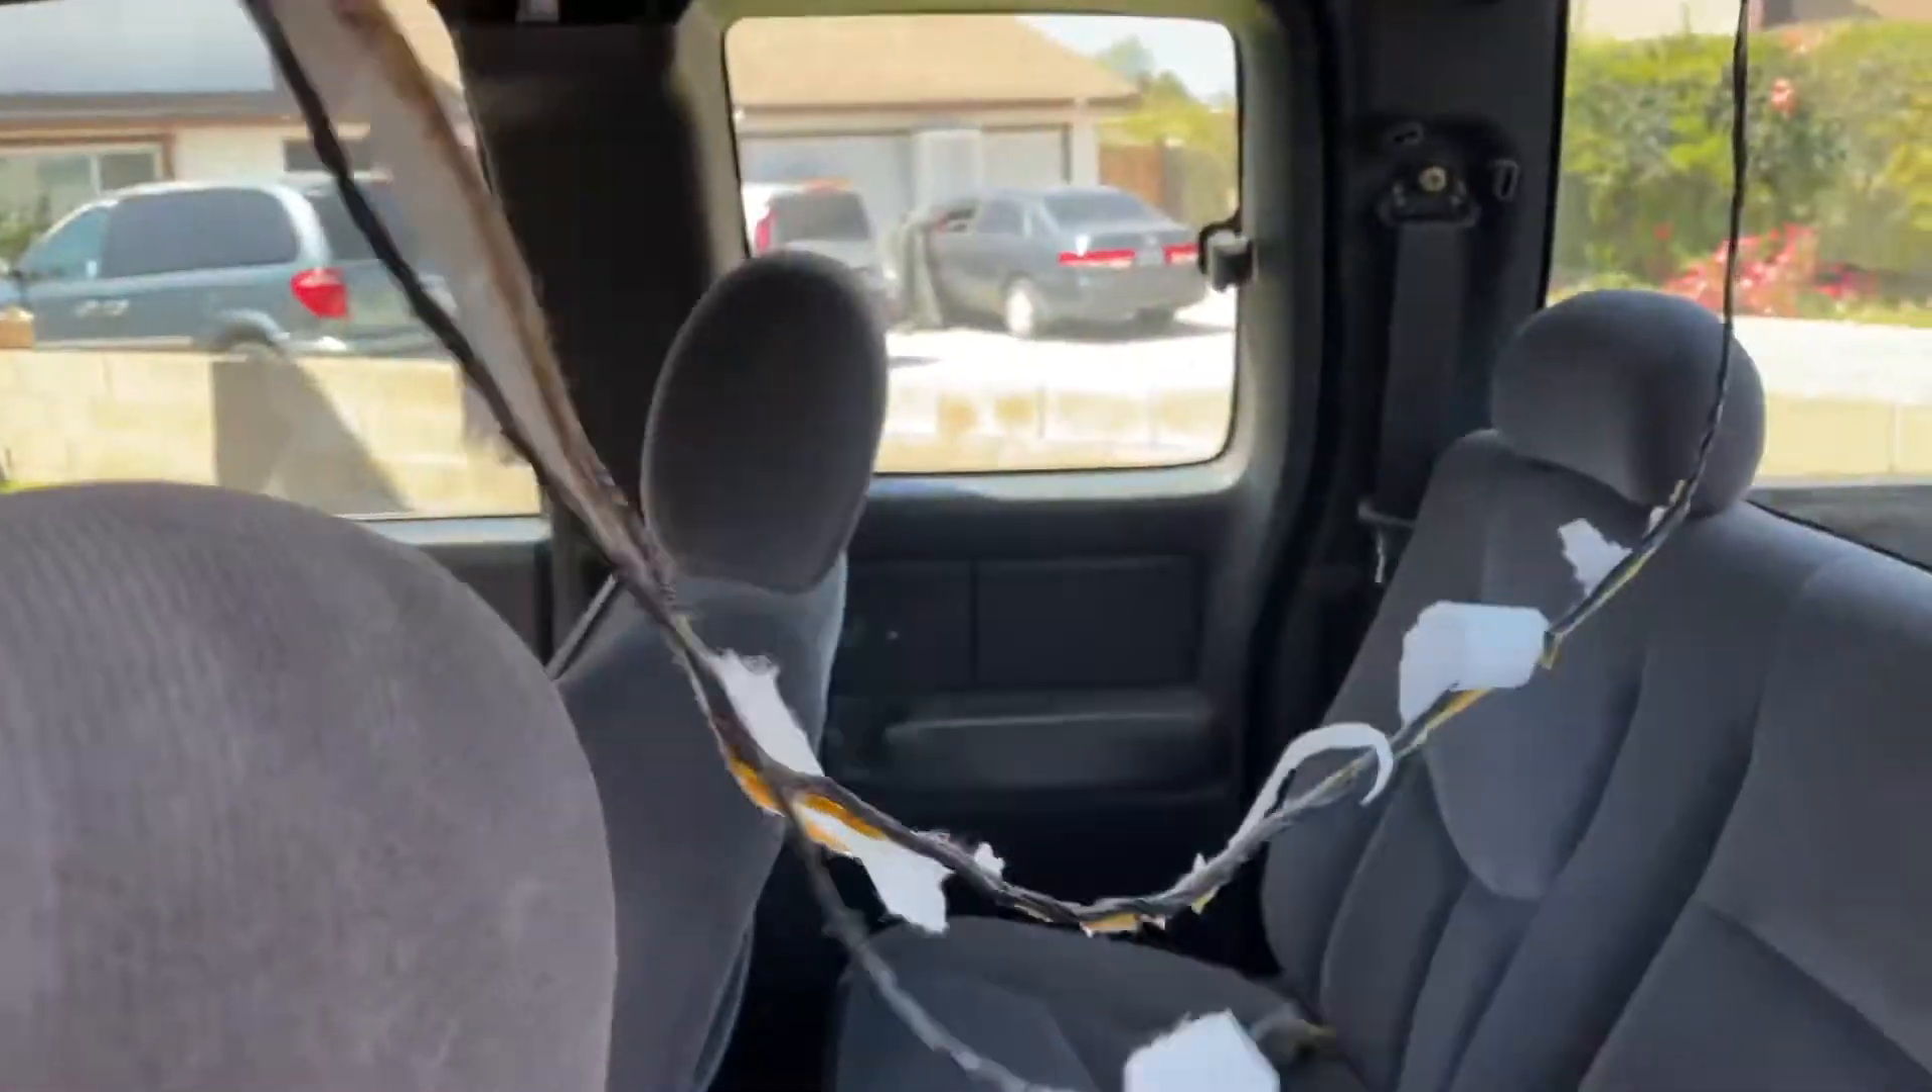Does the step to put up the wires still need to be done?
Yes.